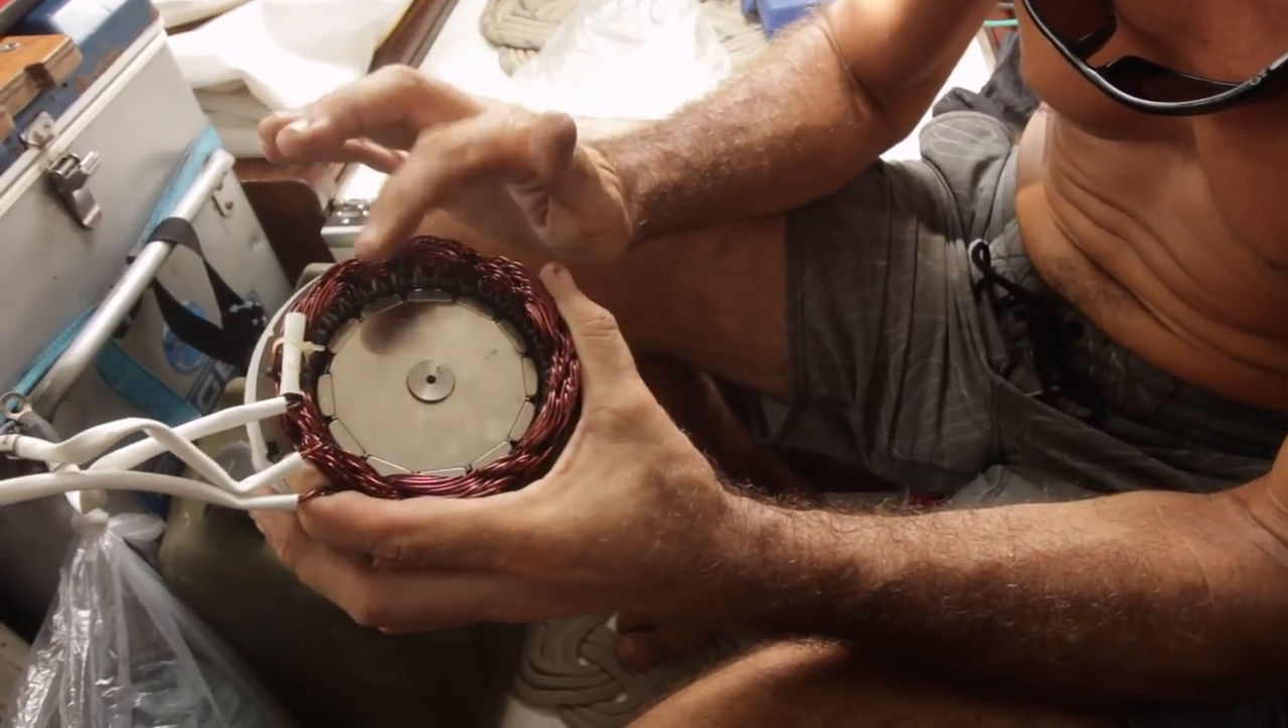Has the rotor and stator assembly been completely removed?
Yes.